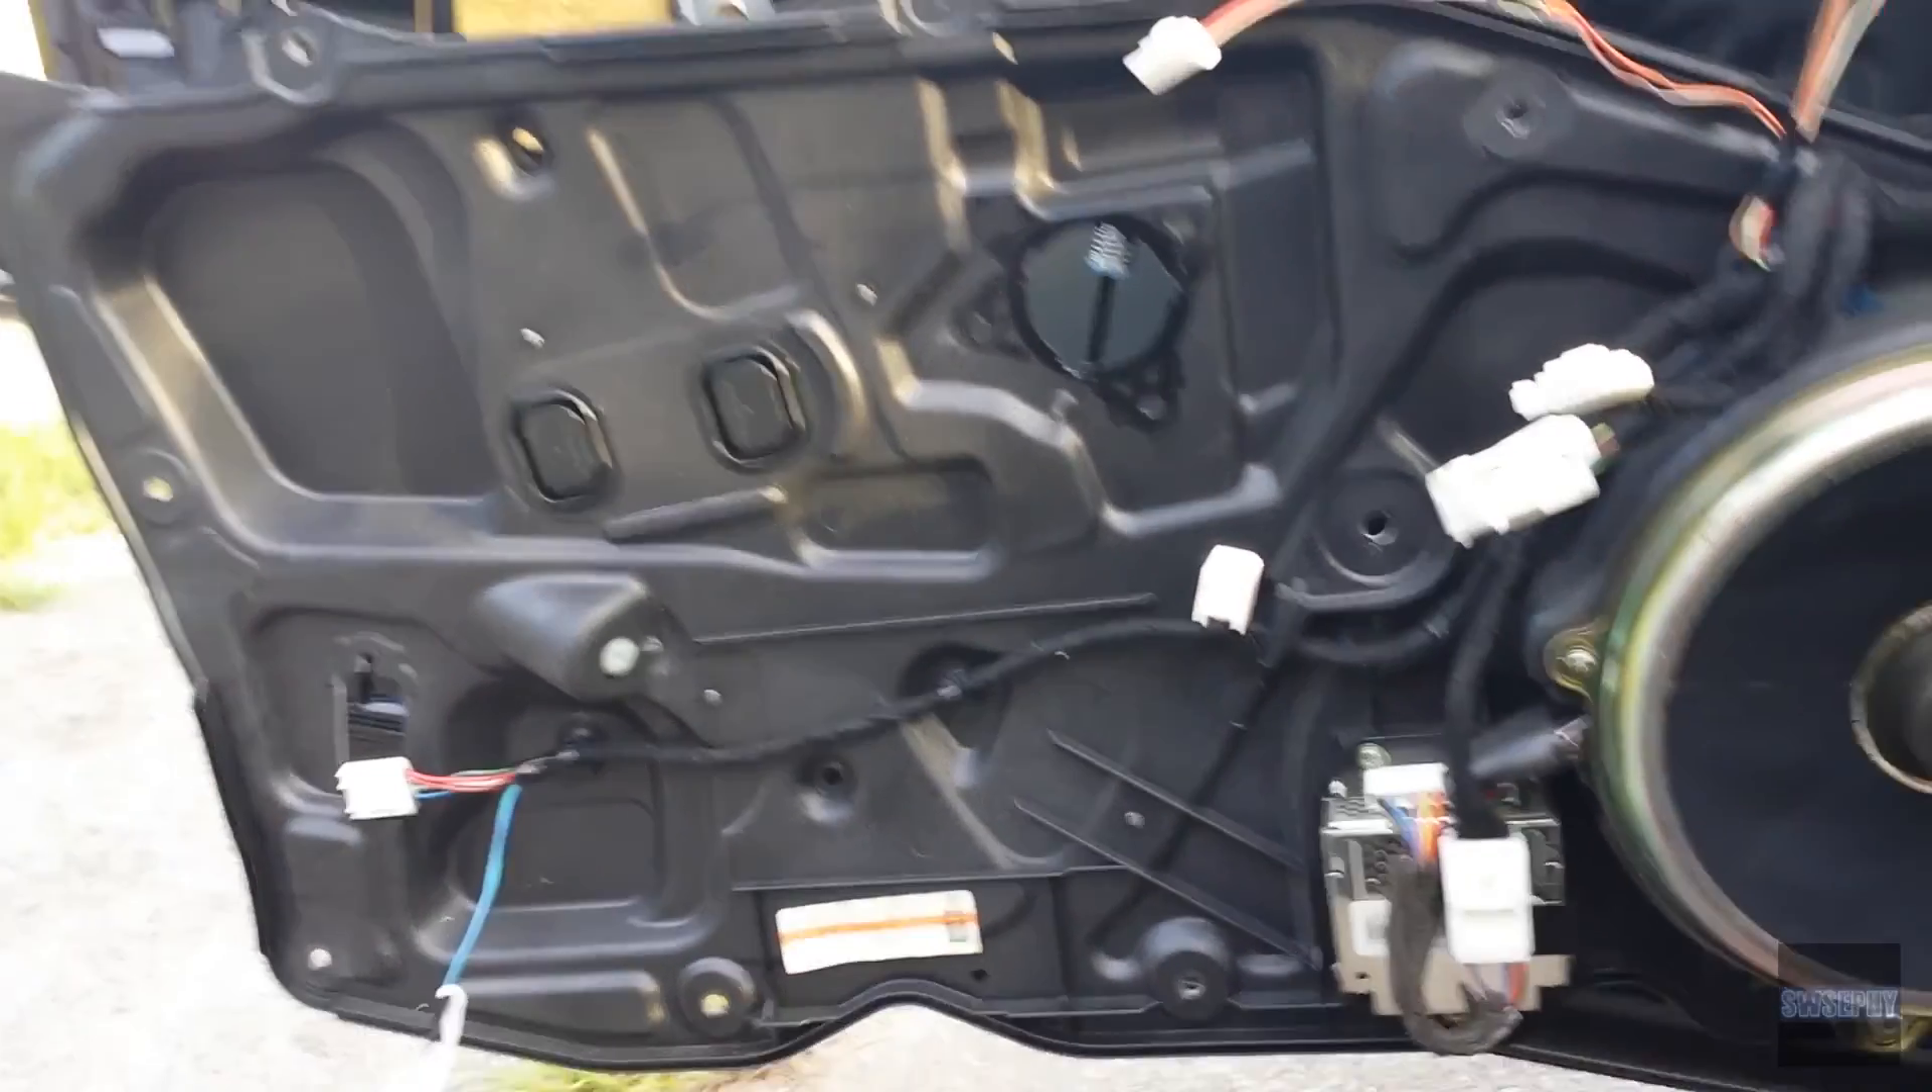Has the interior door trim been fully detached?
Yes.